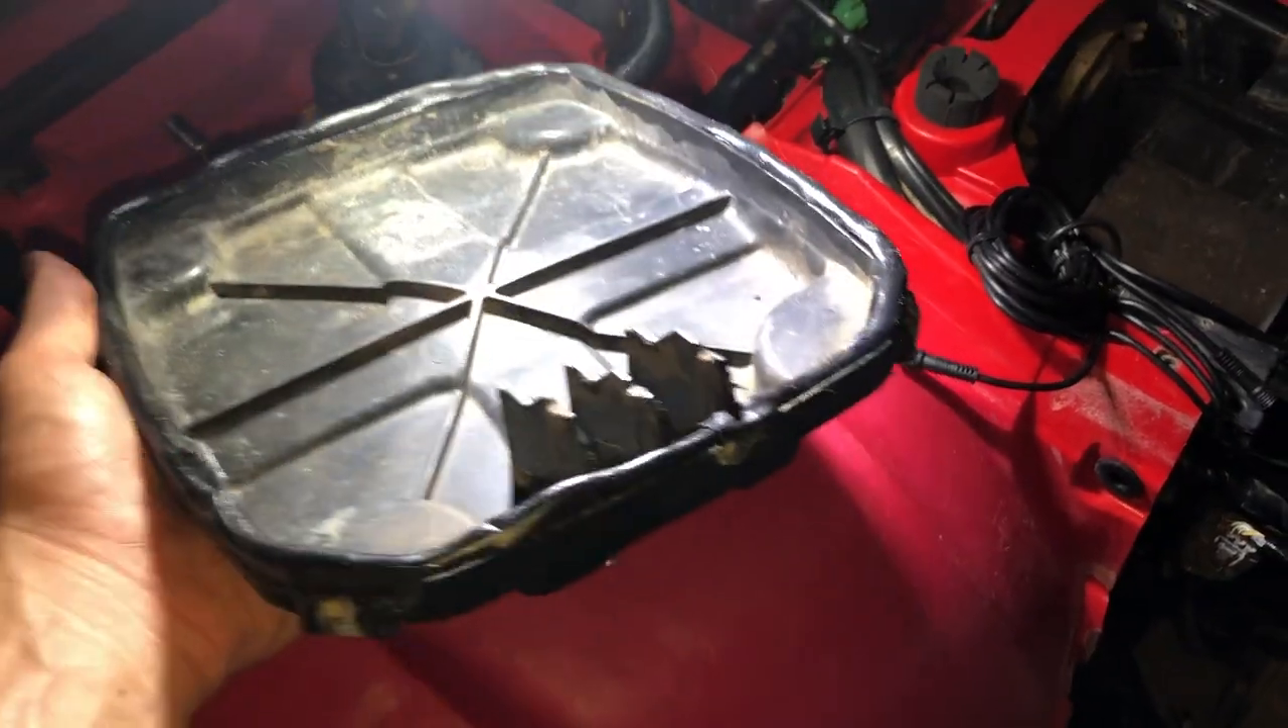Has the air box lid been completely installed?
No.